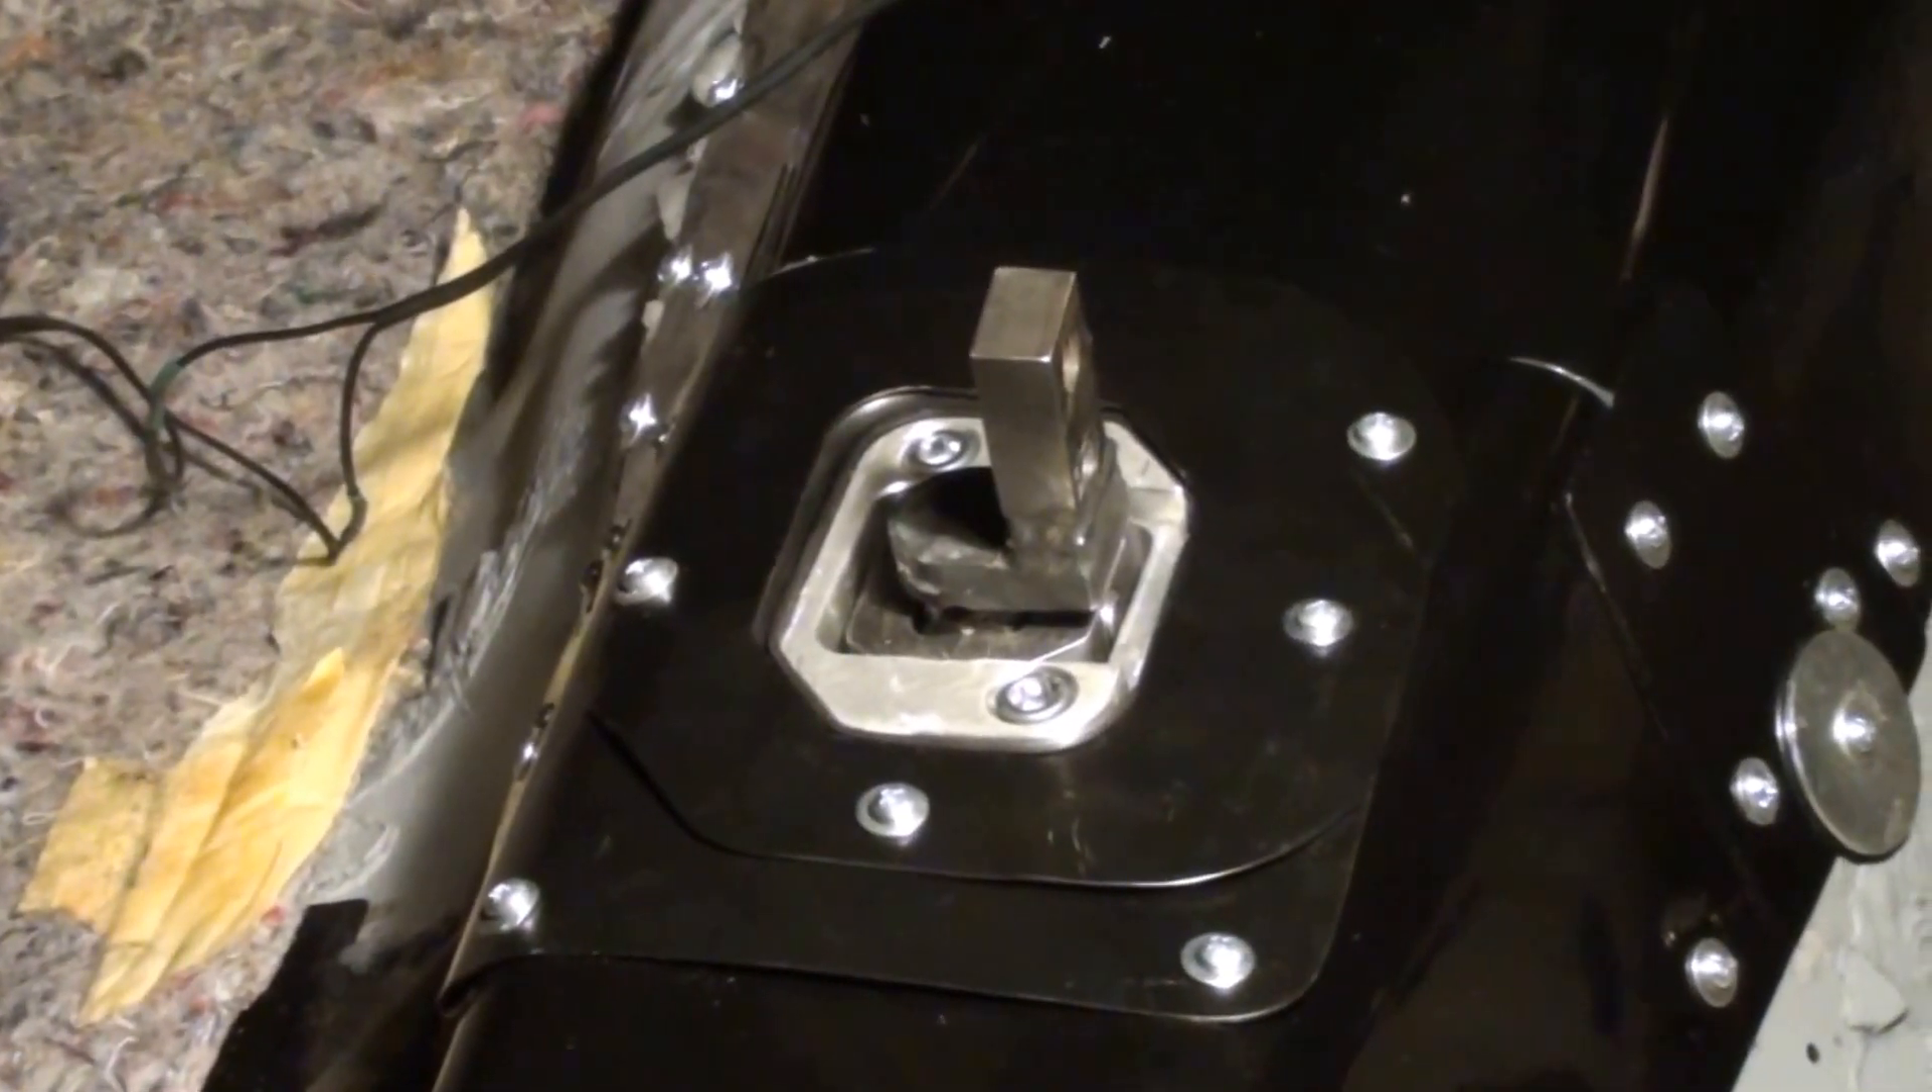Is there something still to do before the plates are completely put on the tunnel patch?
No.